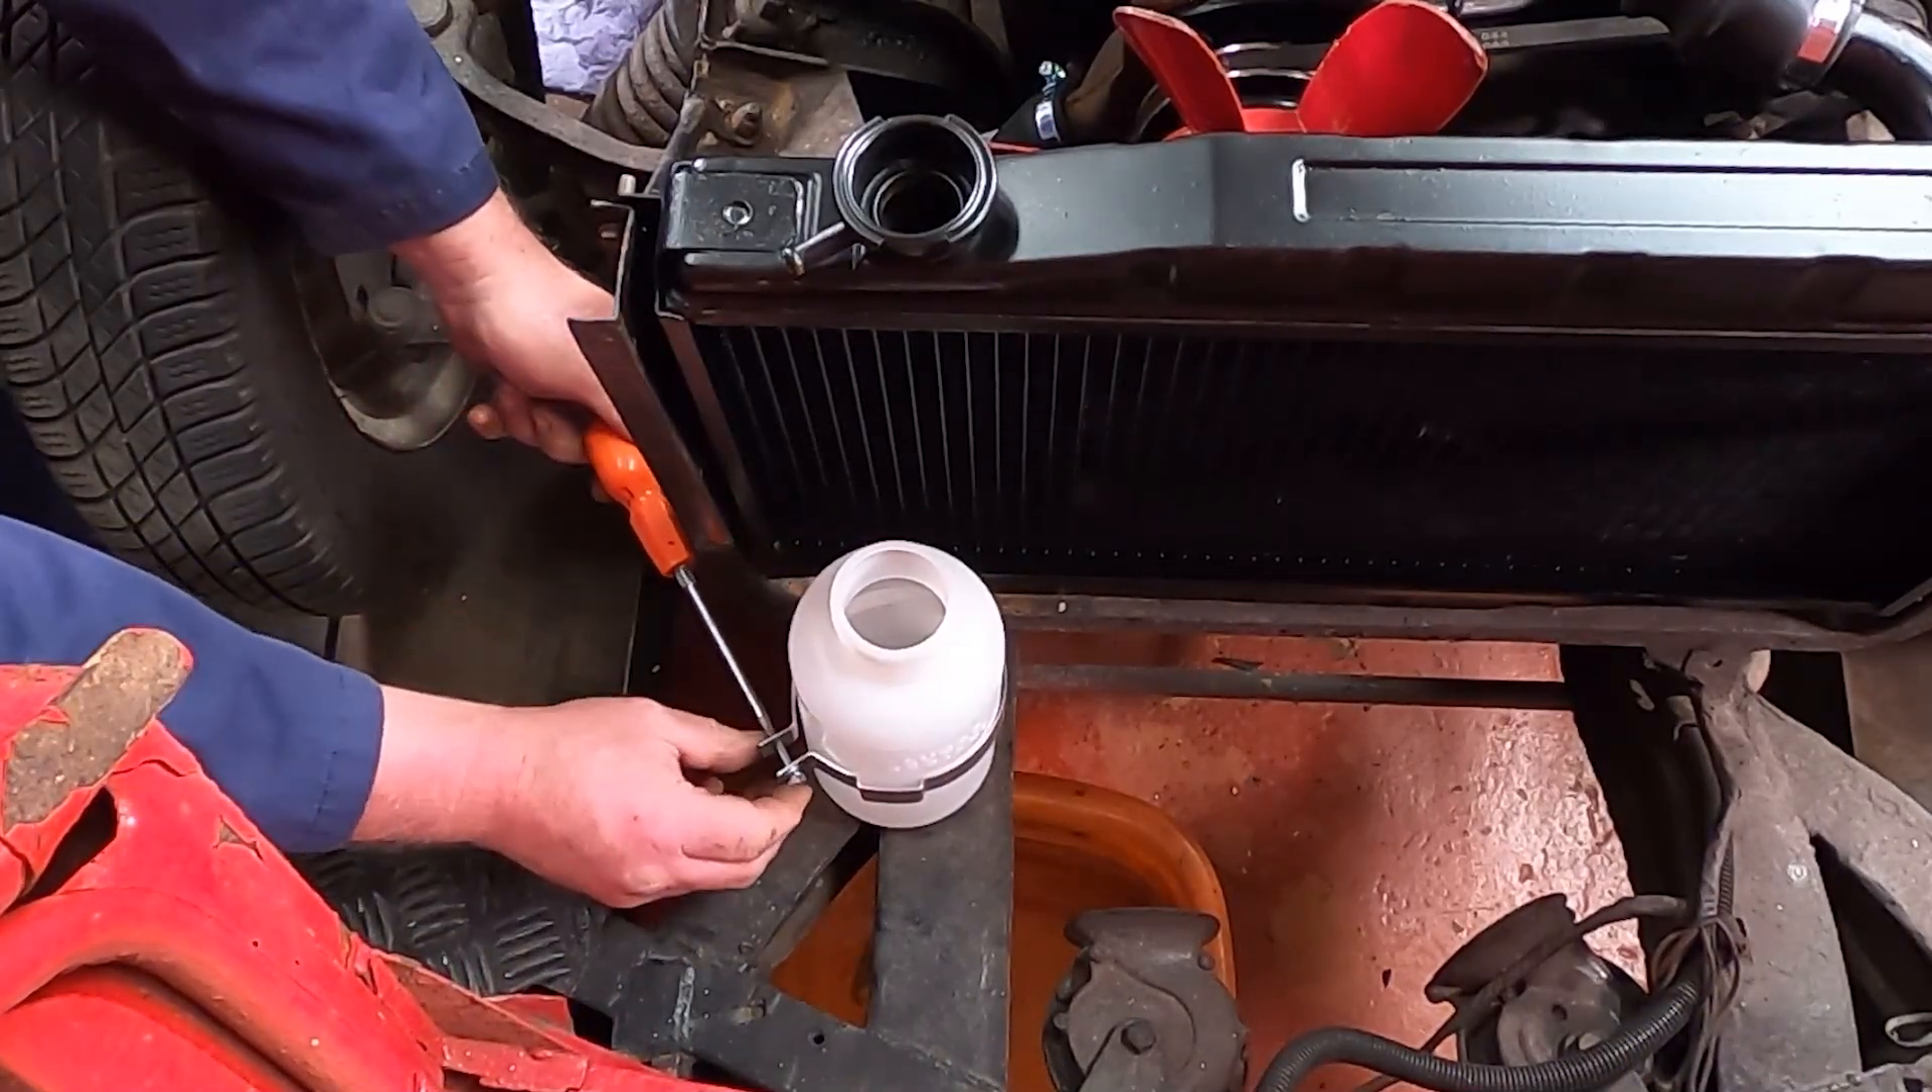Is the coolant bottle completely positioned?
Yes.